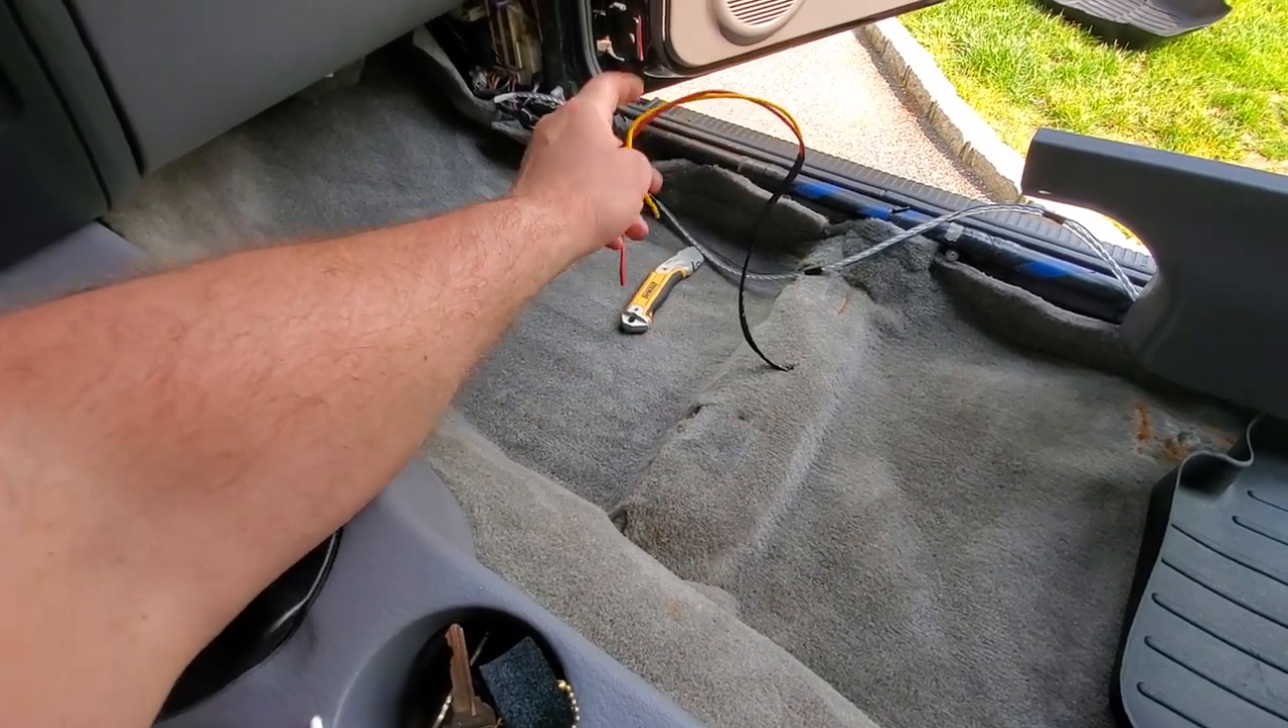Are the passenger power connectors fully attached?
No.